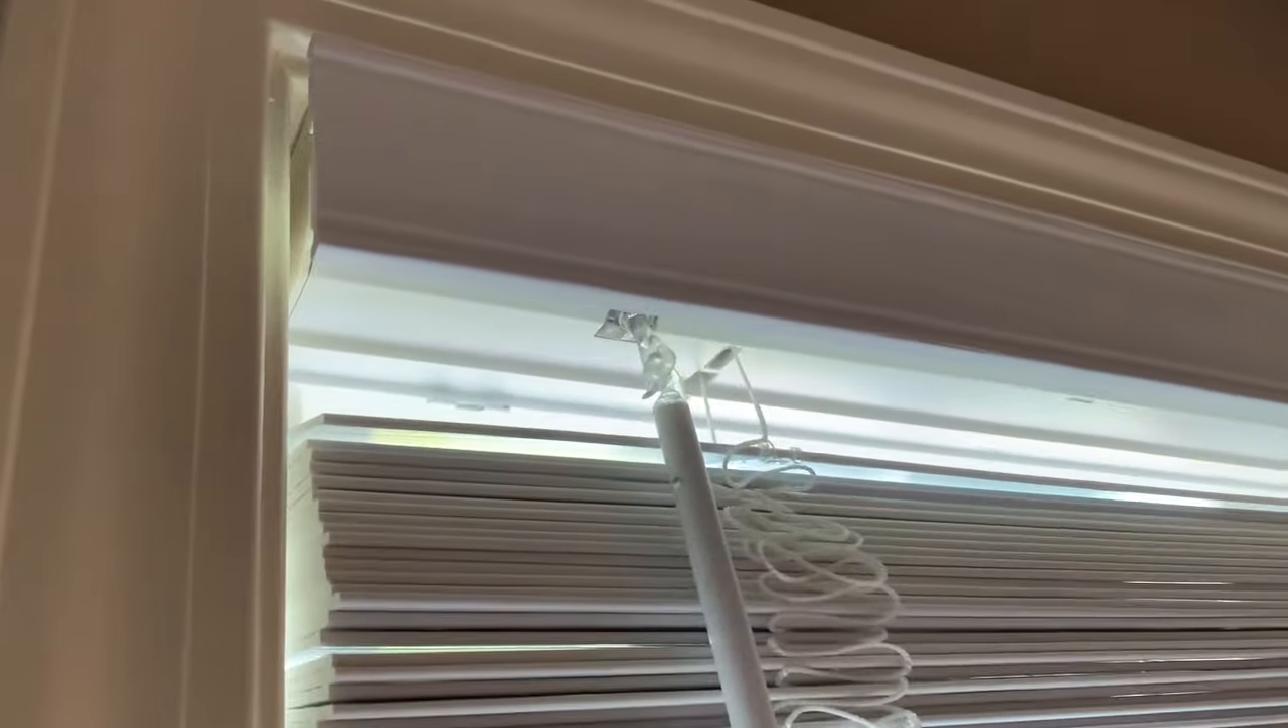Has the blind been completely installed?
Yes.